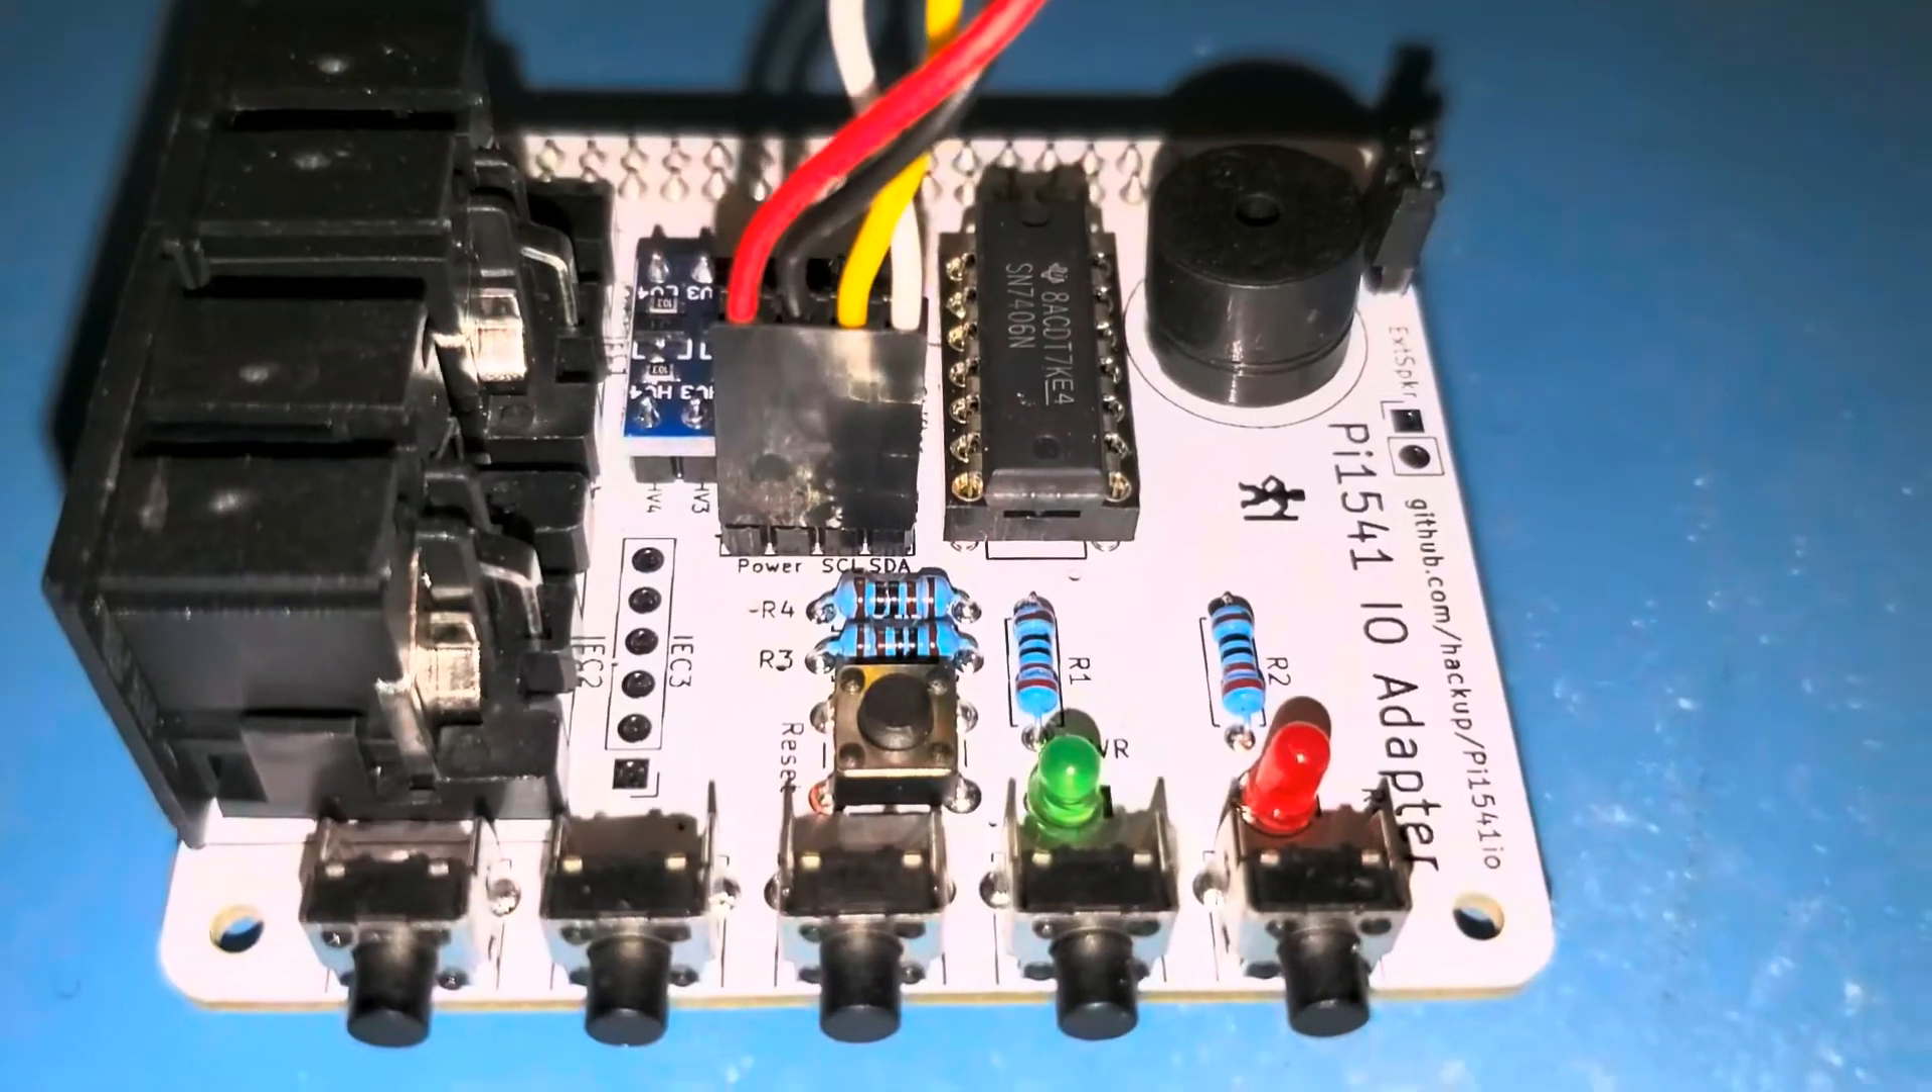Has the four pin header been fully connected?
Yes.